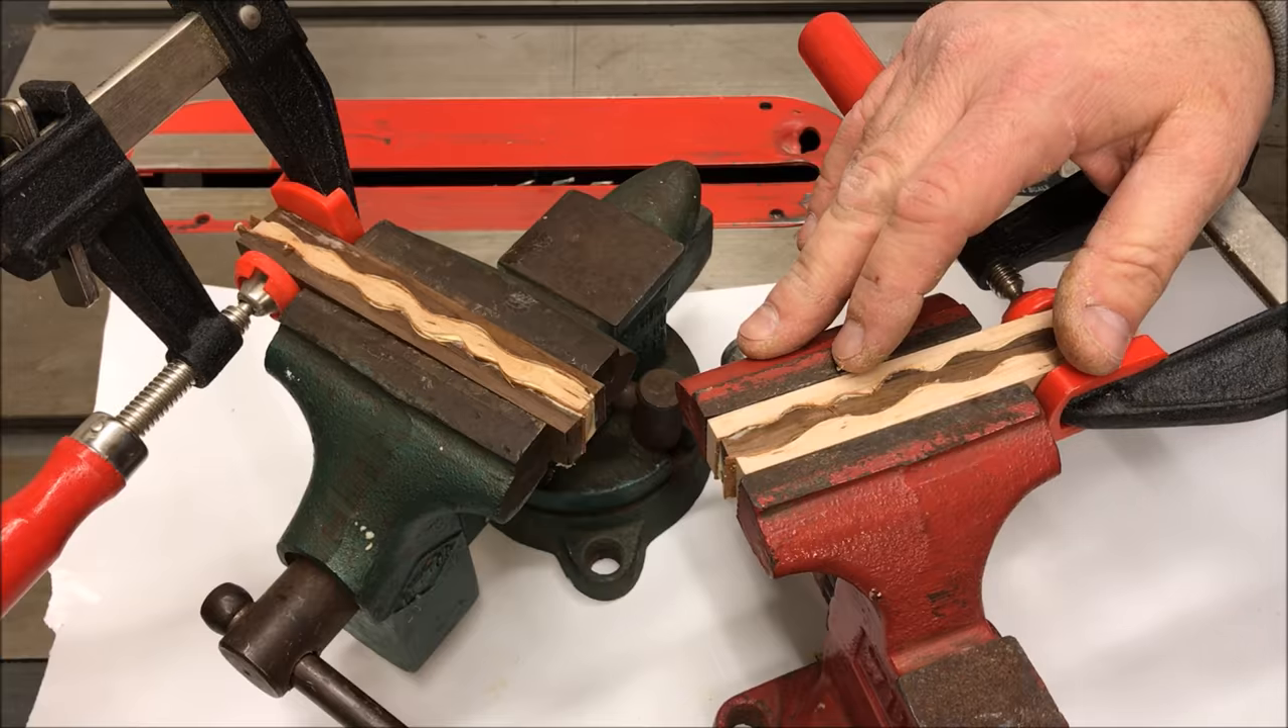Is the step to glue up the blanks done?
Yes.